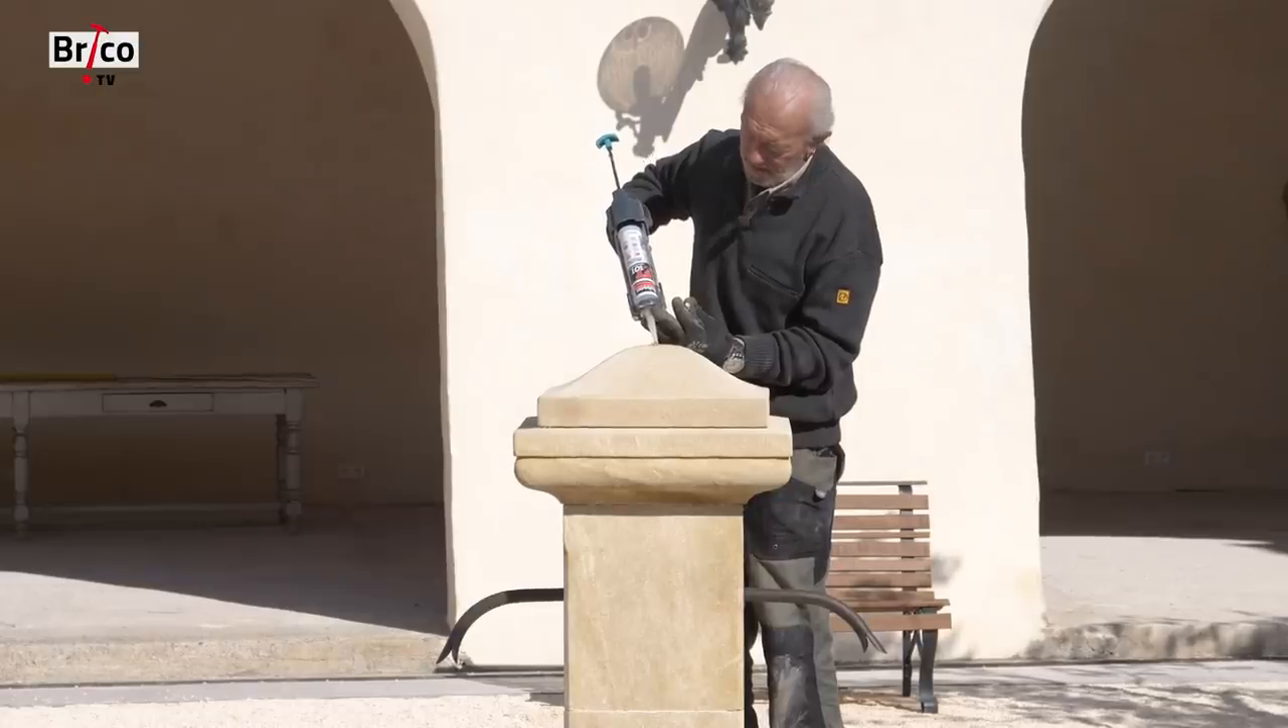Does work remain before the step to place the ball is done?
Yes.